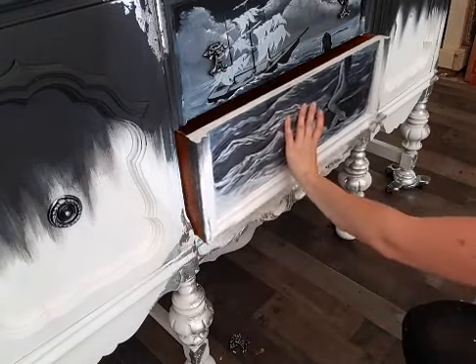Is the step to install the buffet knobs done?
No.